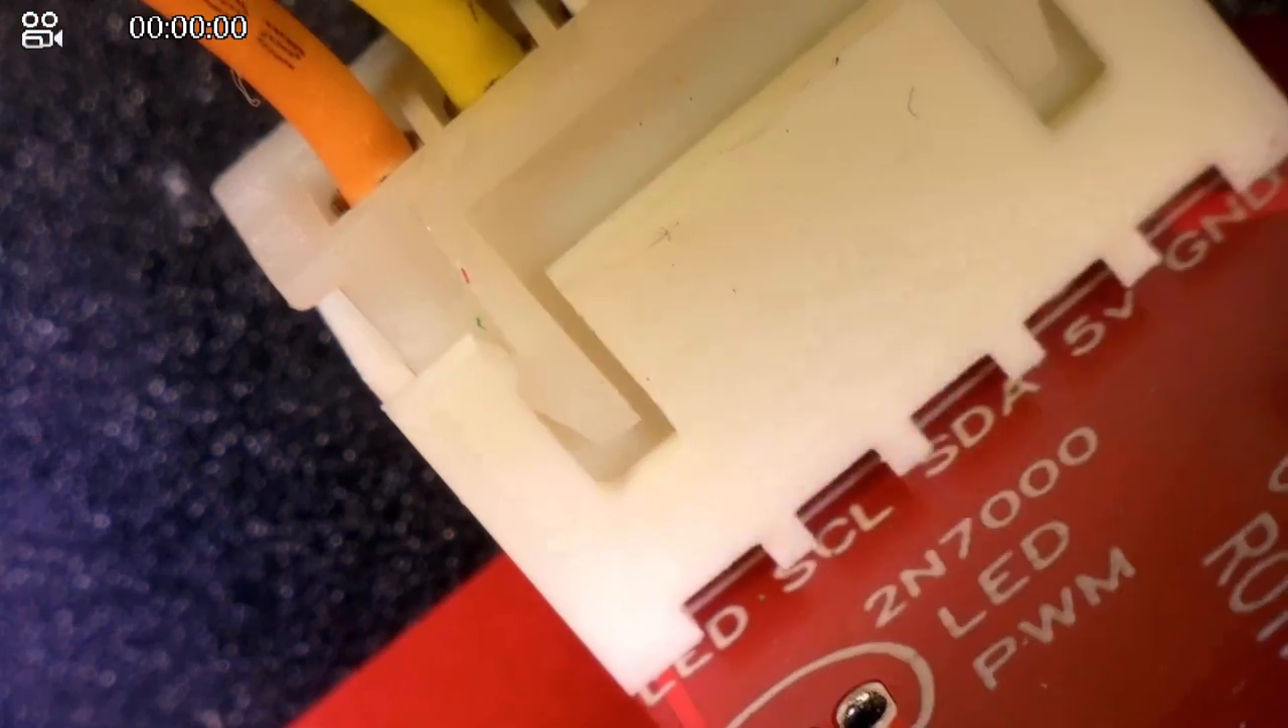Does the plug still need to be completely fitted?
No.